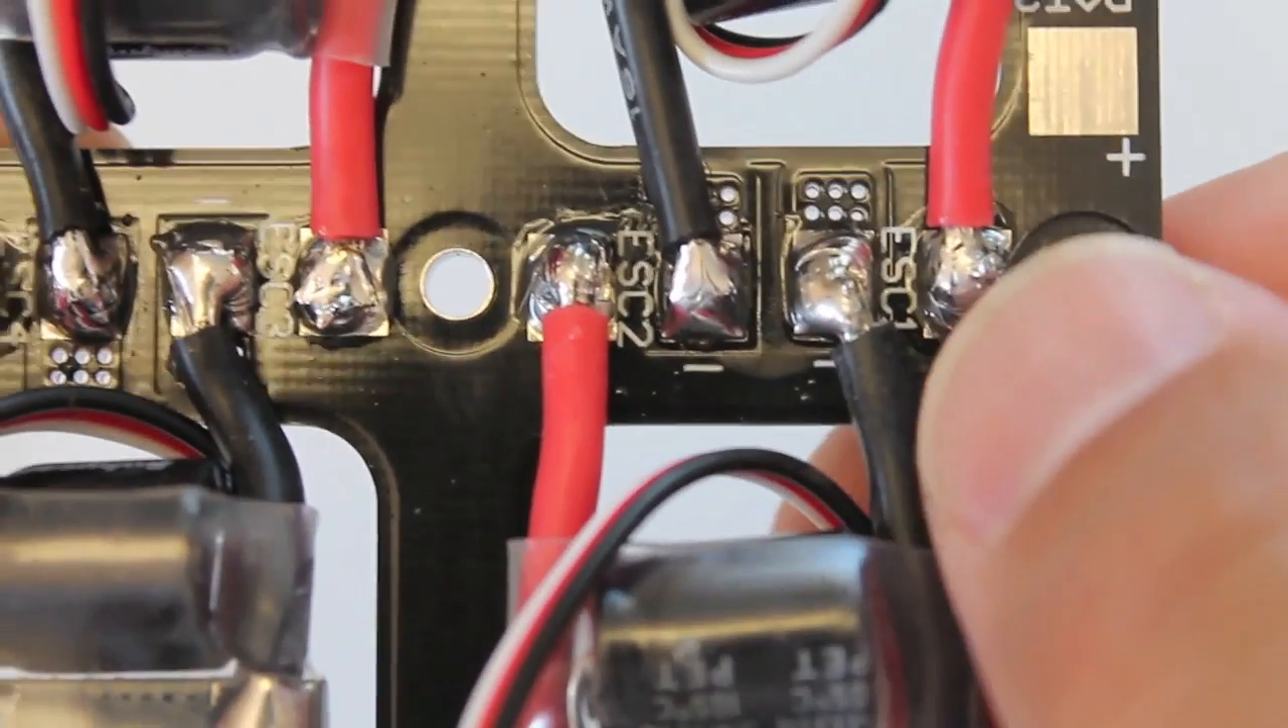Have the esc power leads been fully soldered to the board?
Yes.